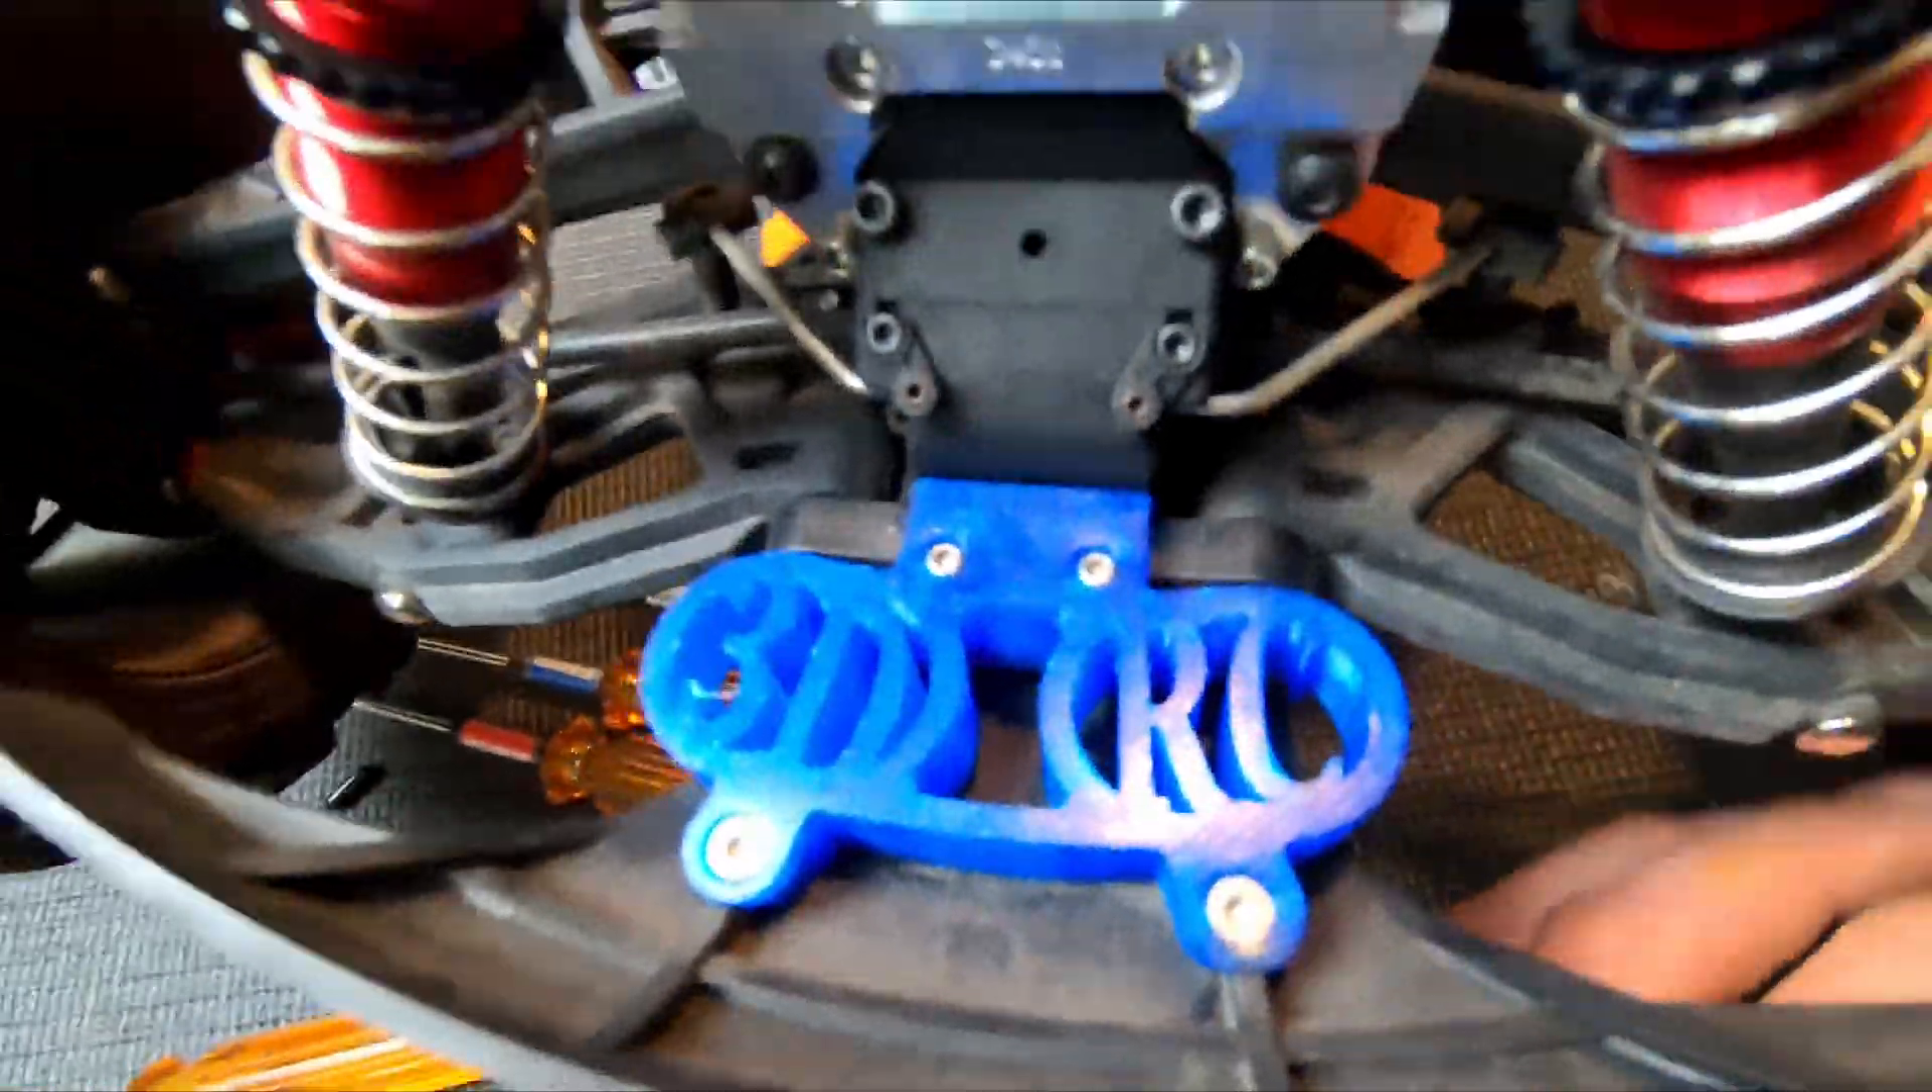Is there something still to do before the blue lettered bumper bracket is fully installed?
No.